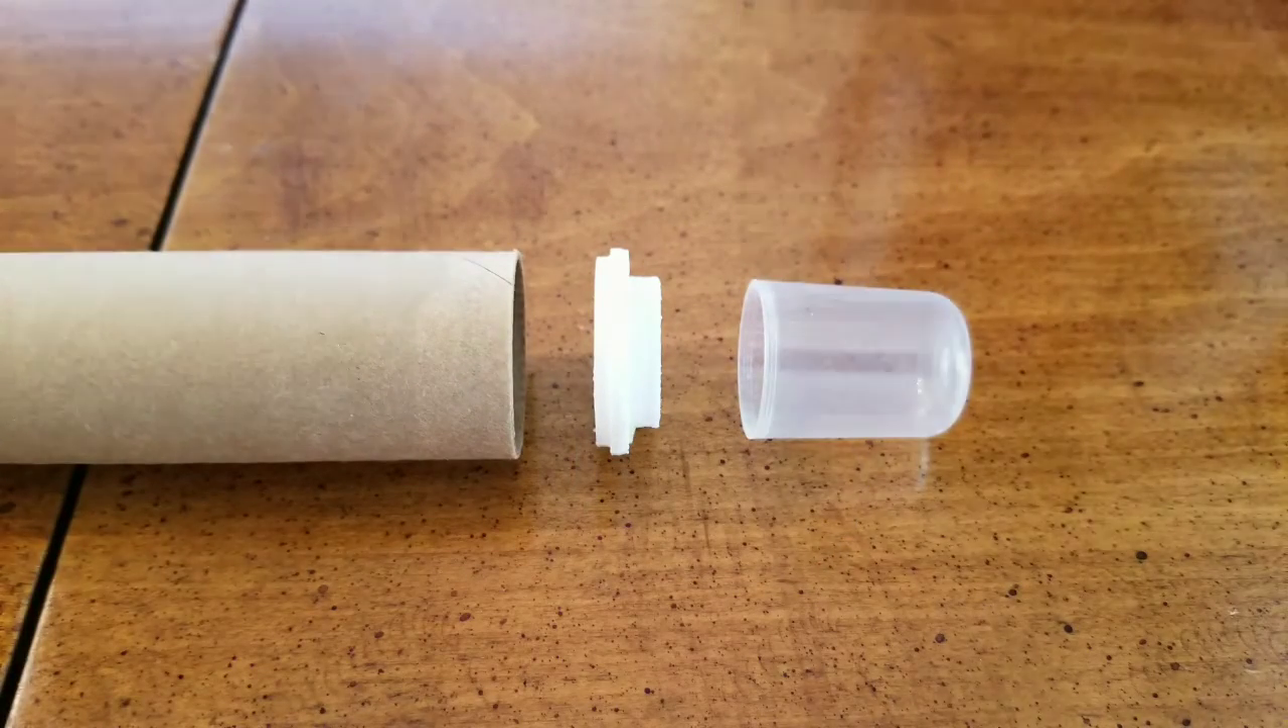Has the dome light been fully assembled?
No.